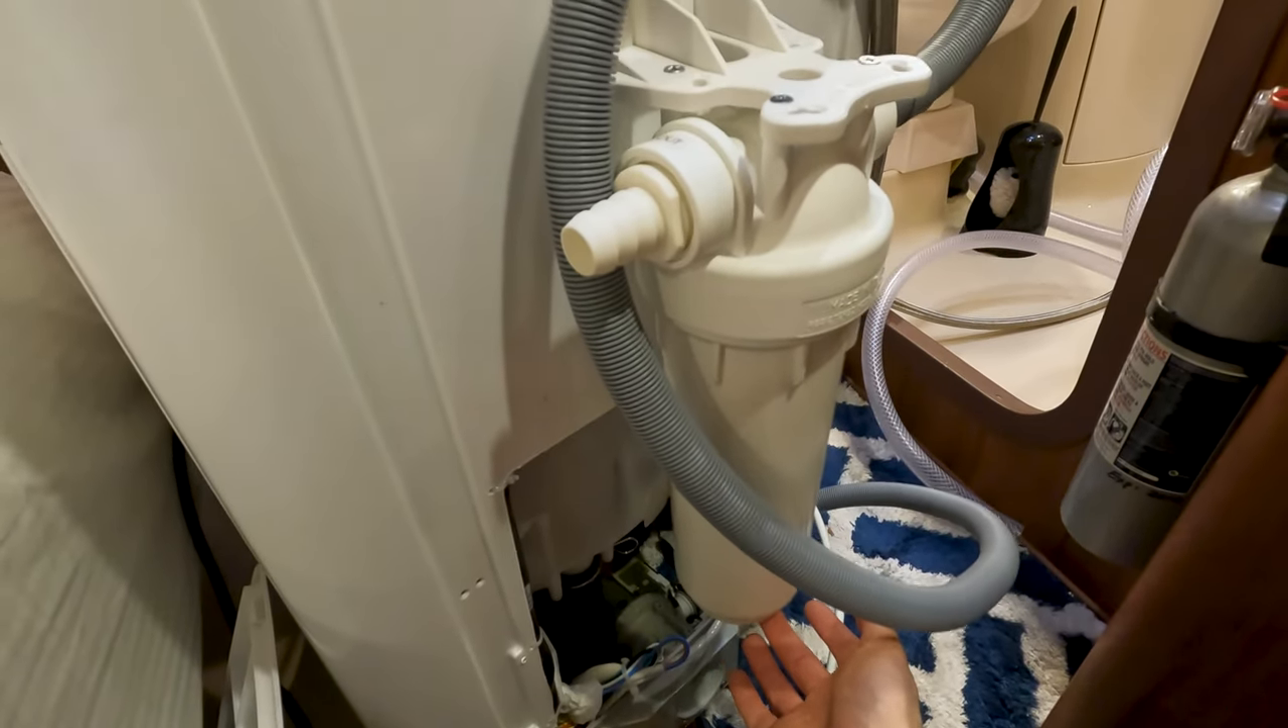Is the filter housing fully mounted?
Yes.